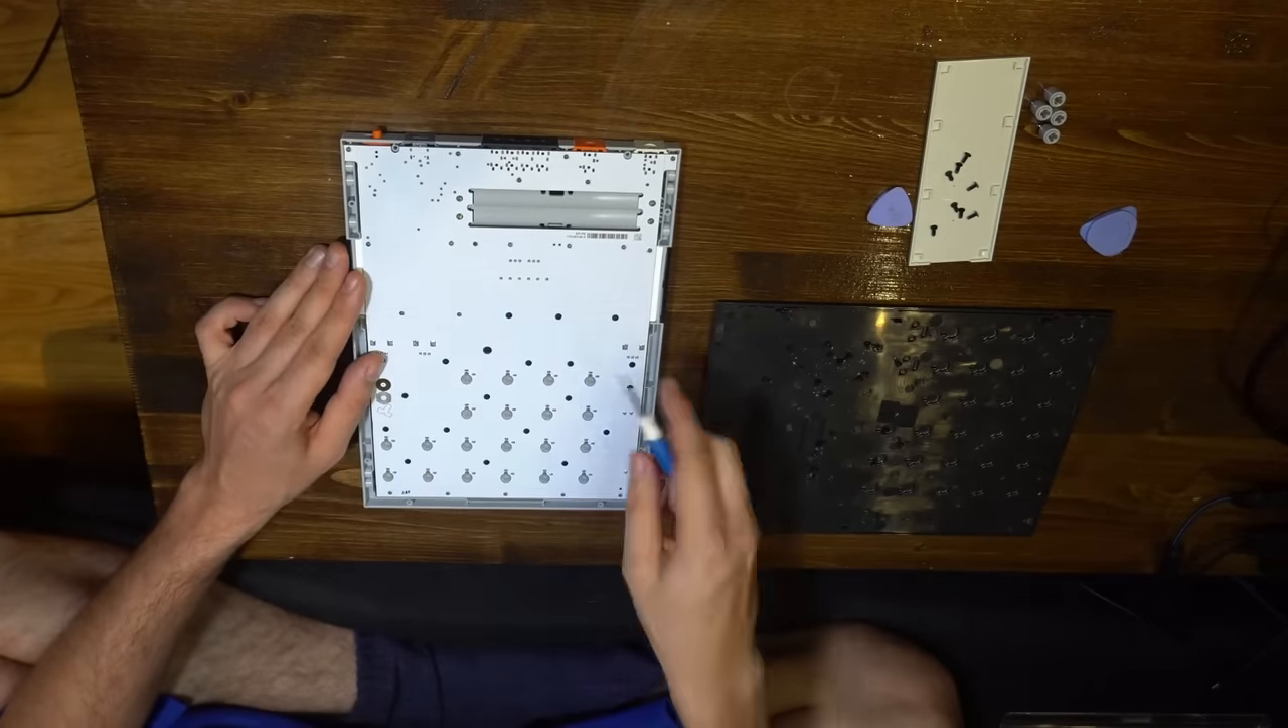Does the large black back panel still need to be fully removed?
No.